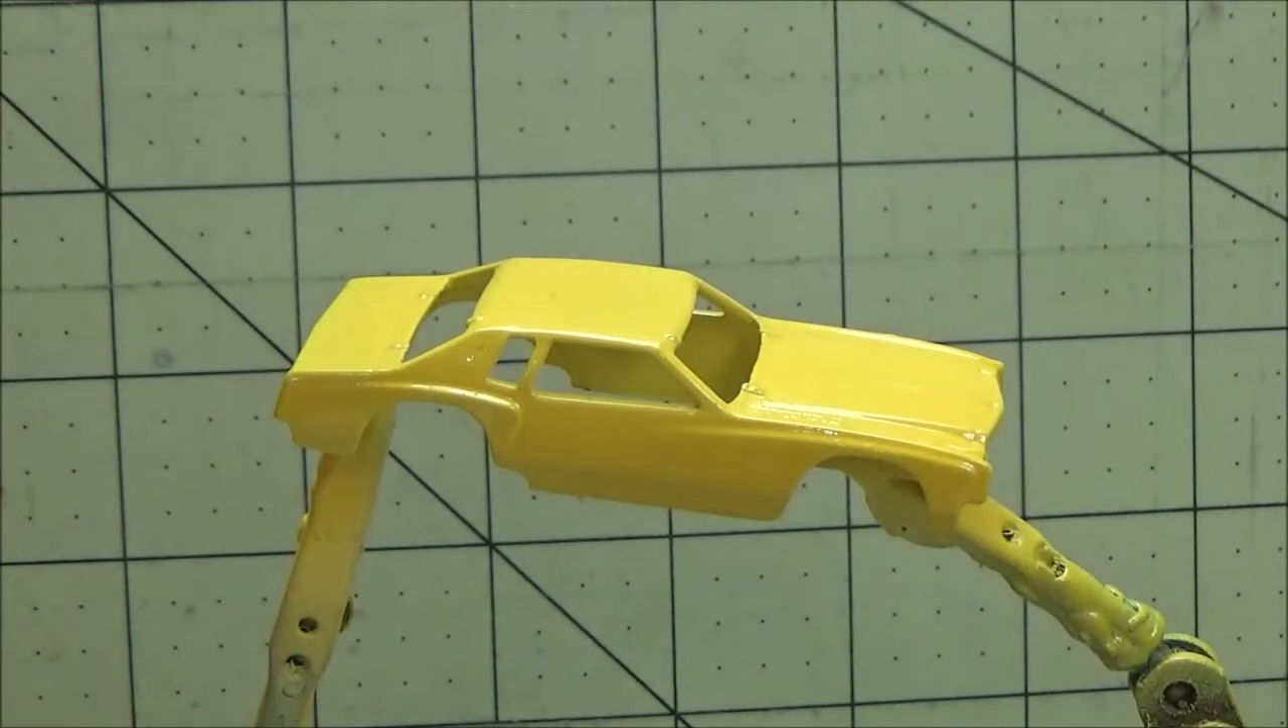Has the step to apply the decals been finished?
No.